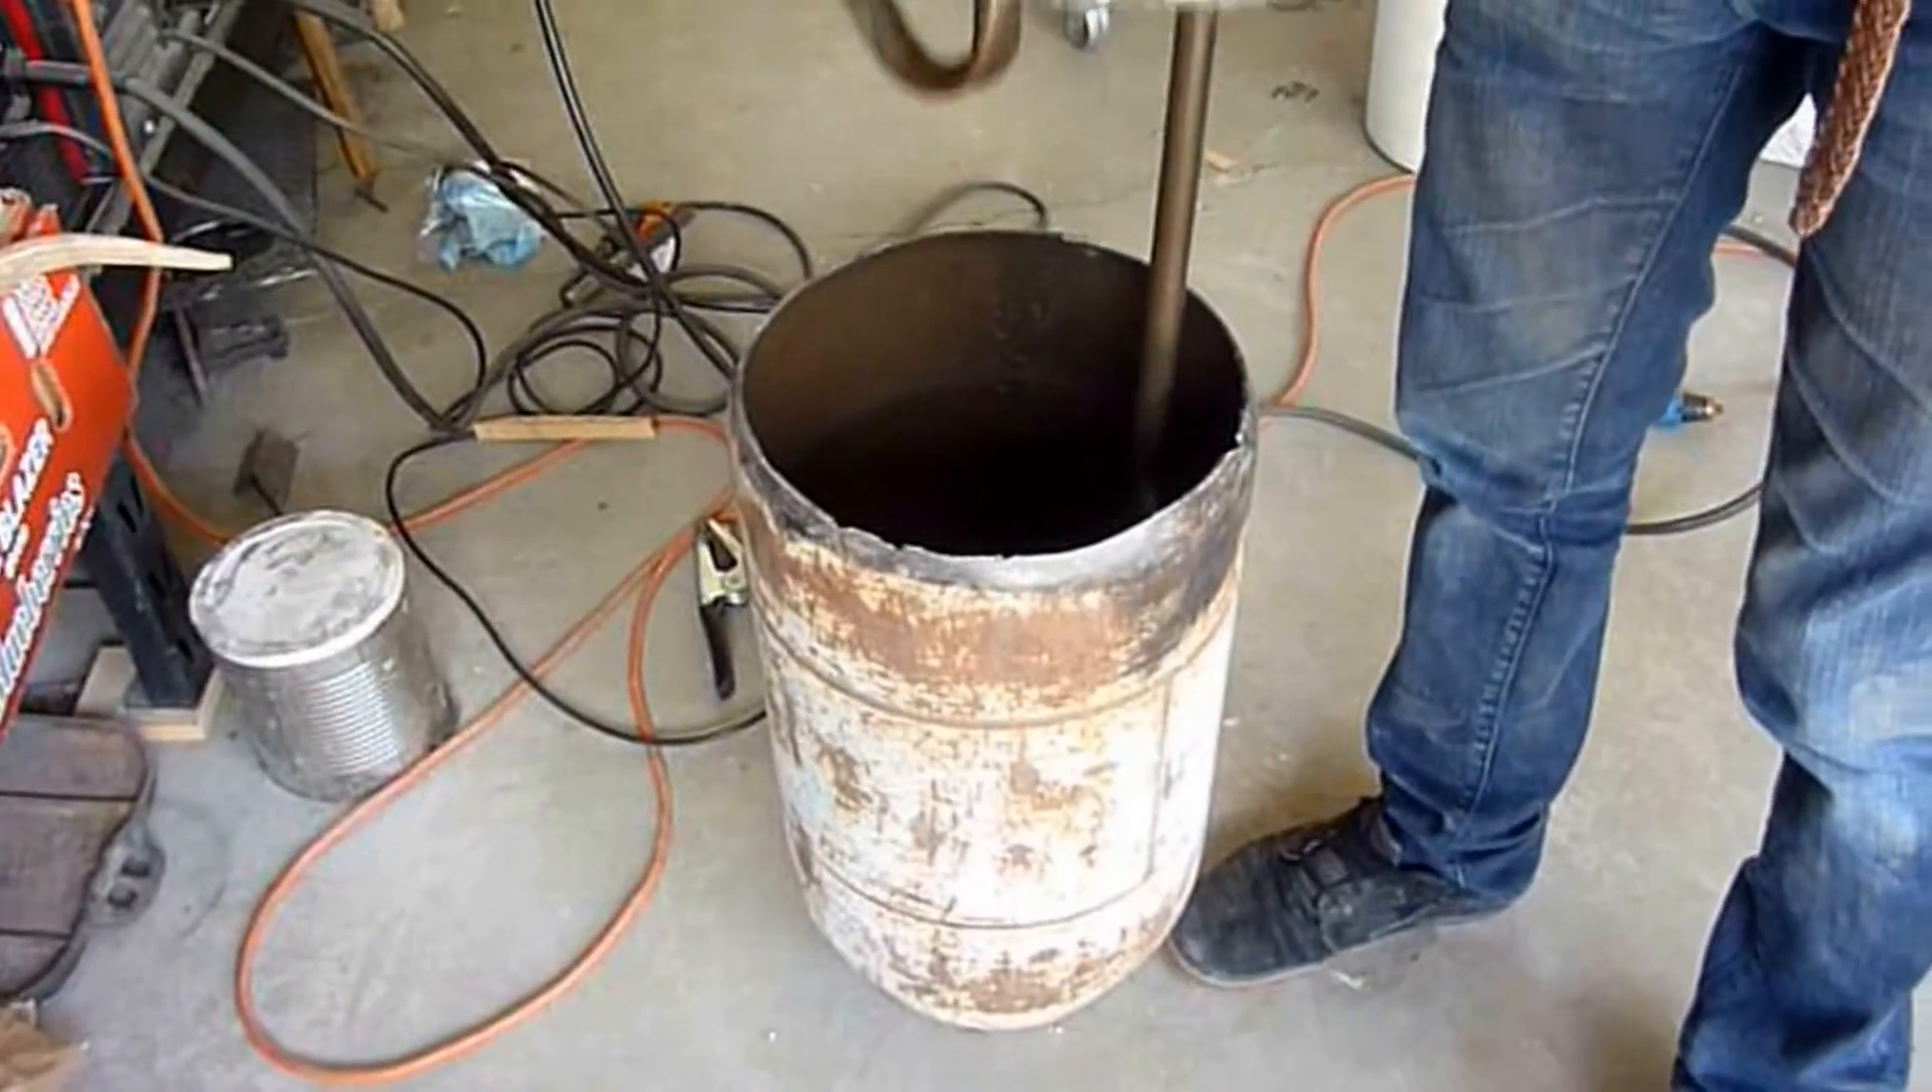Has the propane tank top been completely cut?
Yes.